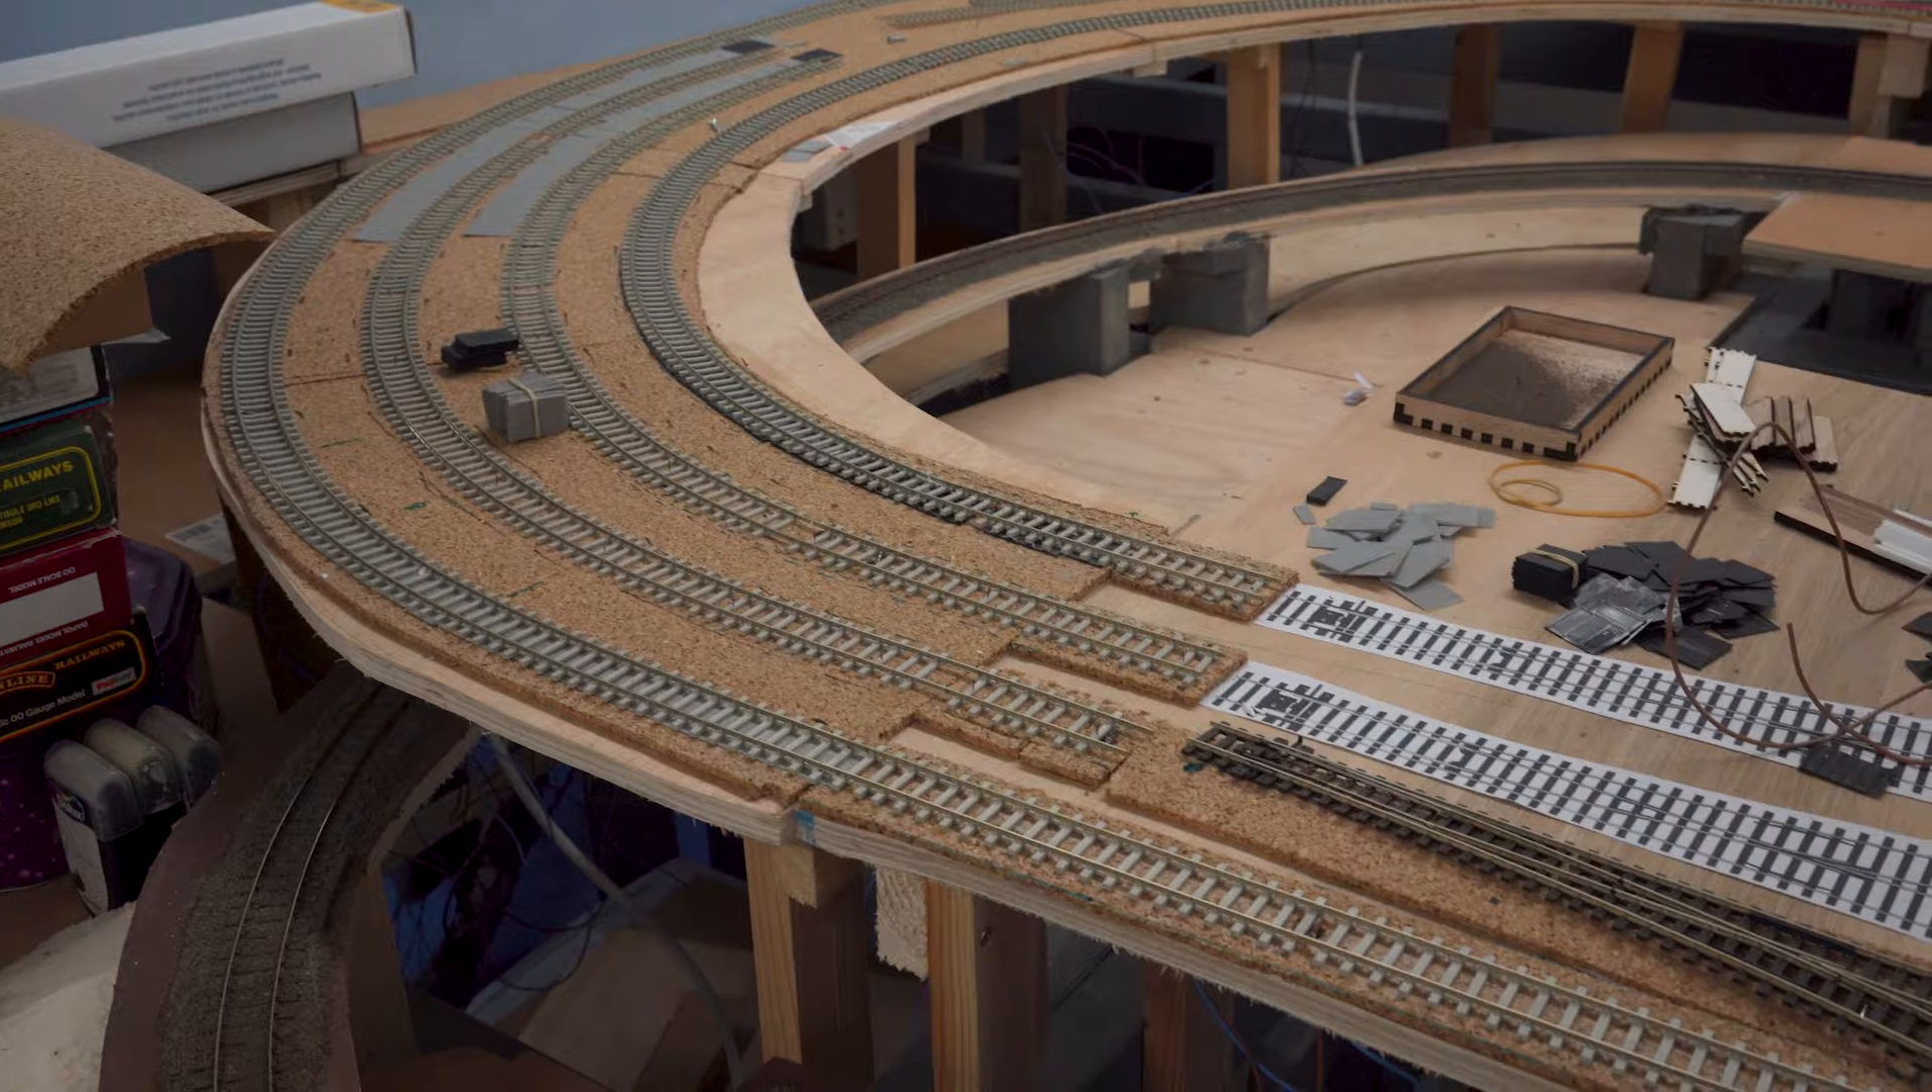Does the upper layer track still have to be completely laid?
Yes.